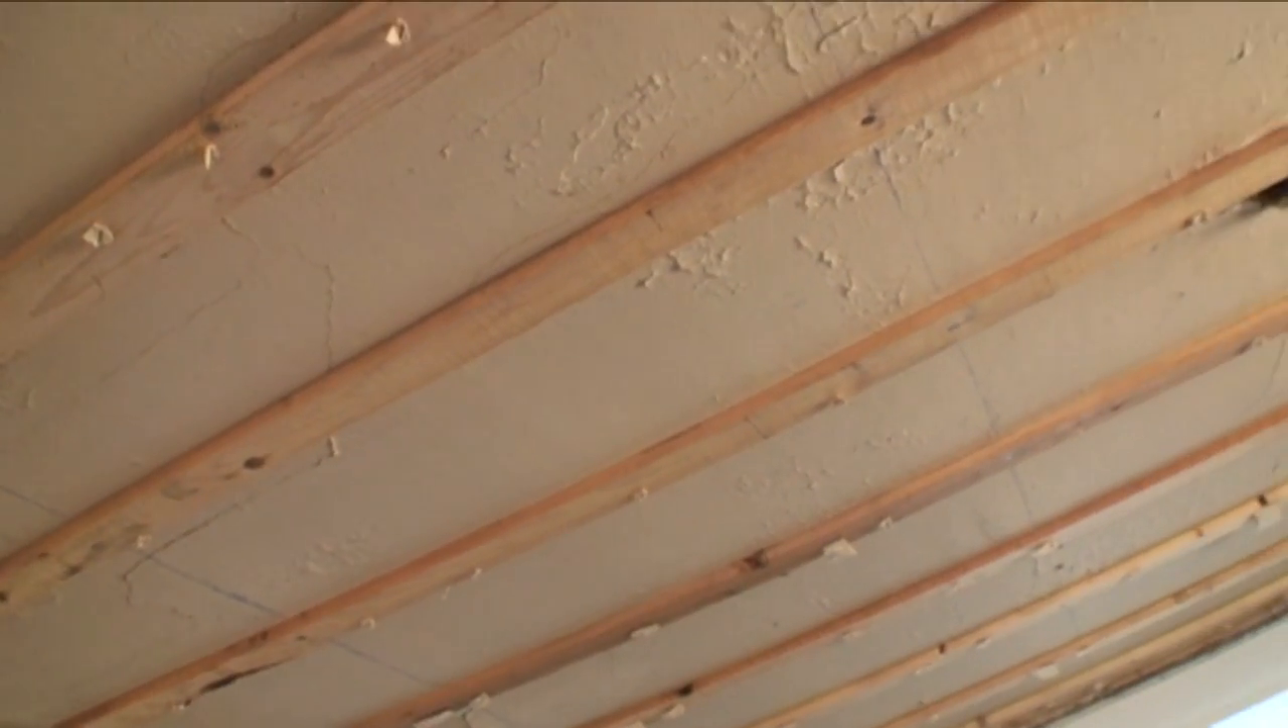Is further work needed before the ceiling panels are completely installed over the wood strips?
Yes.